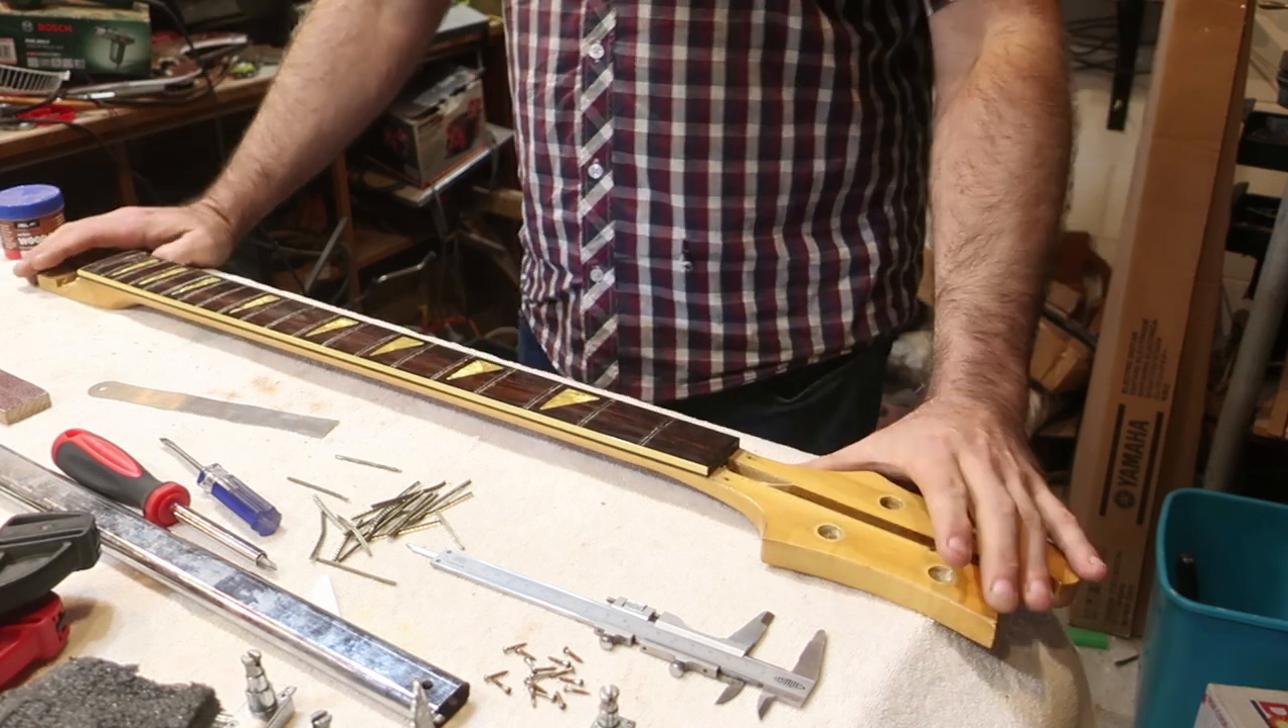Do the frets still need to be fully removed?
No.